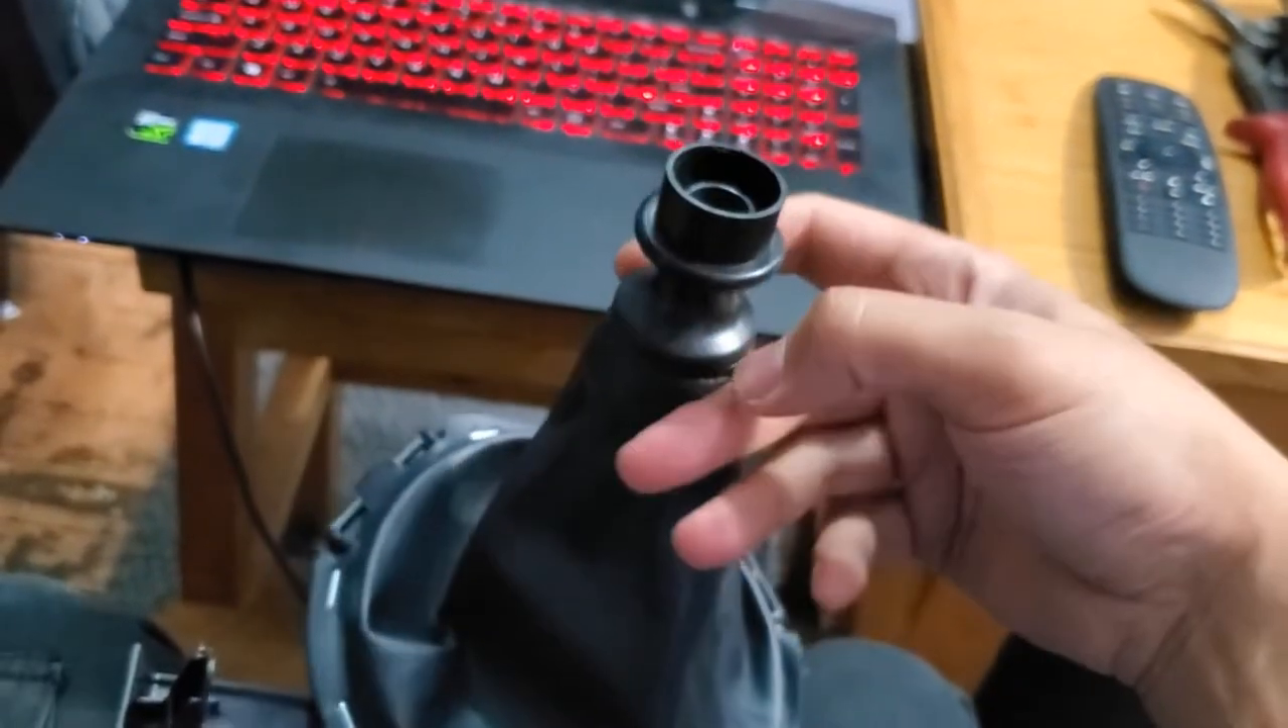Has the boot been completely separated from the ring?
No.